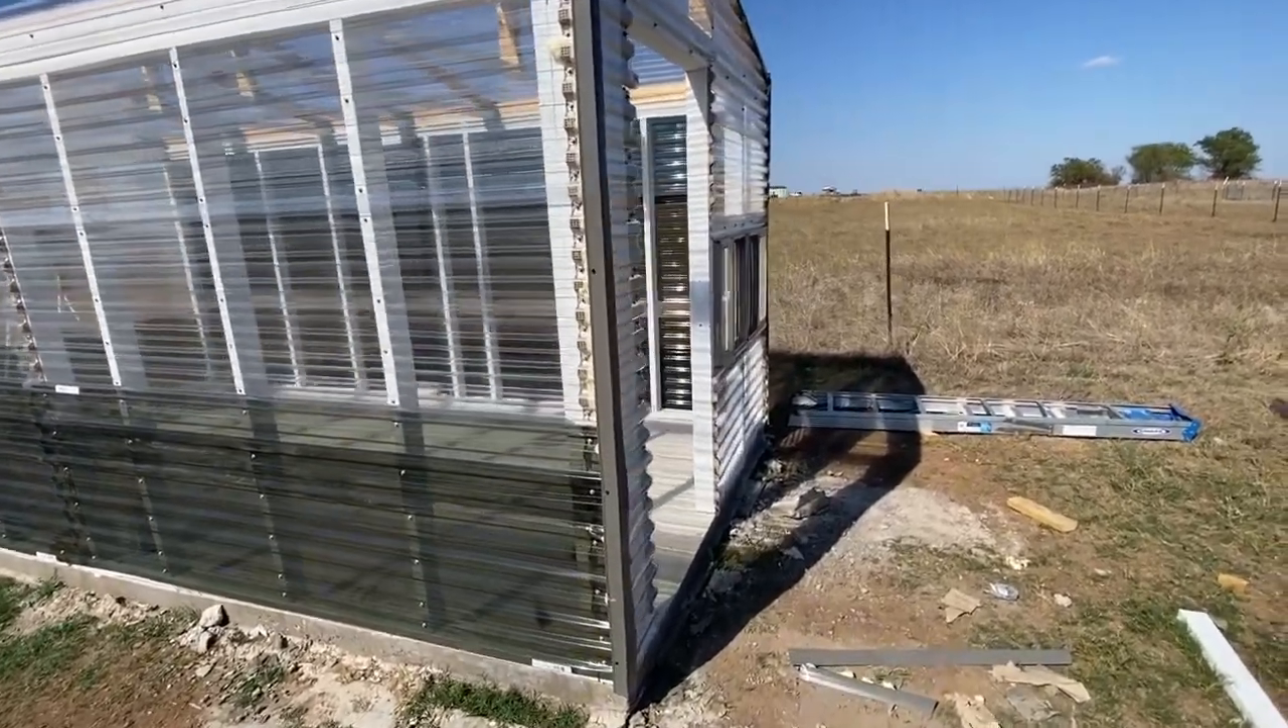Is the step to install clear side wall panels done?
Yes.